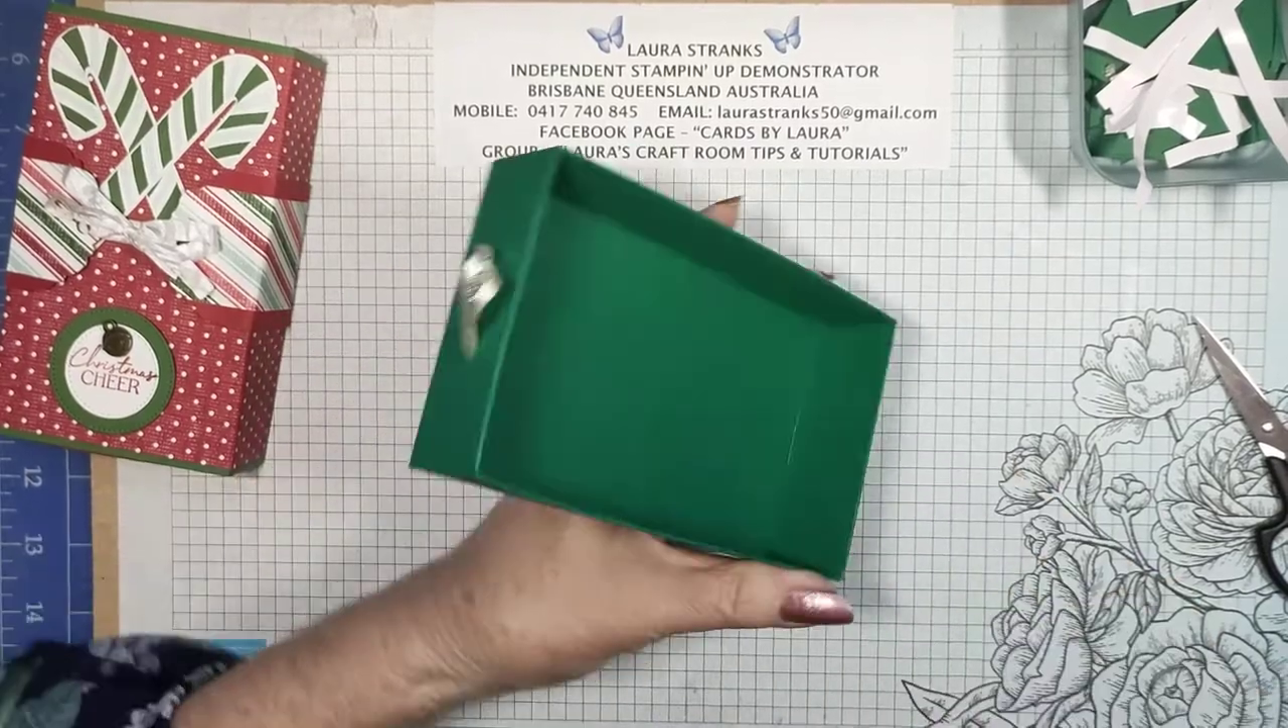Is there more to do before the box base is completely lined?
Yes.